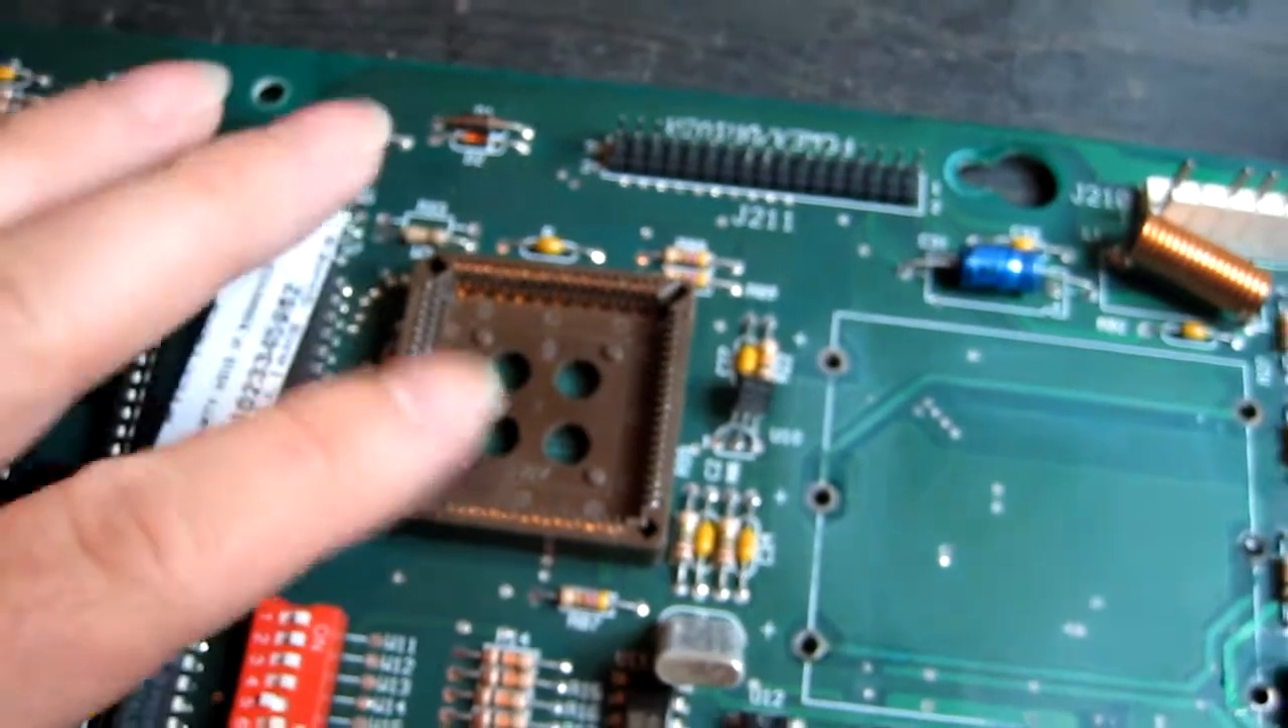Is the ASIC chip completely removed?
Yes.